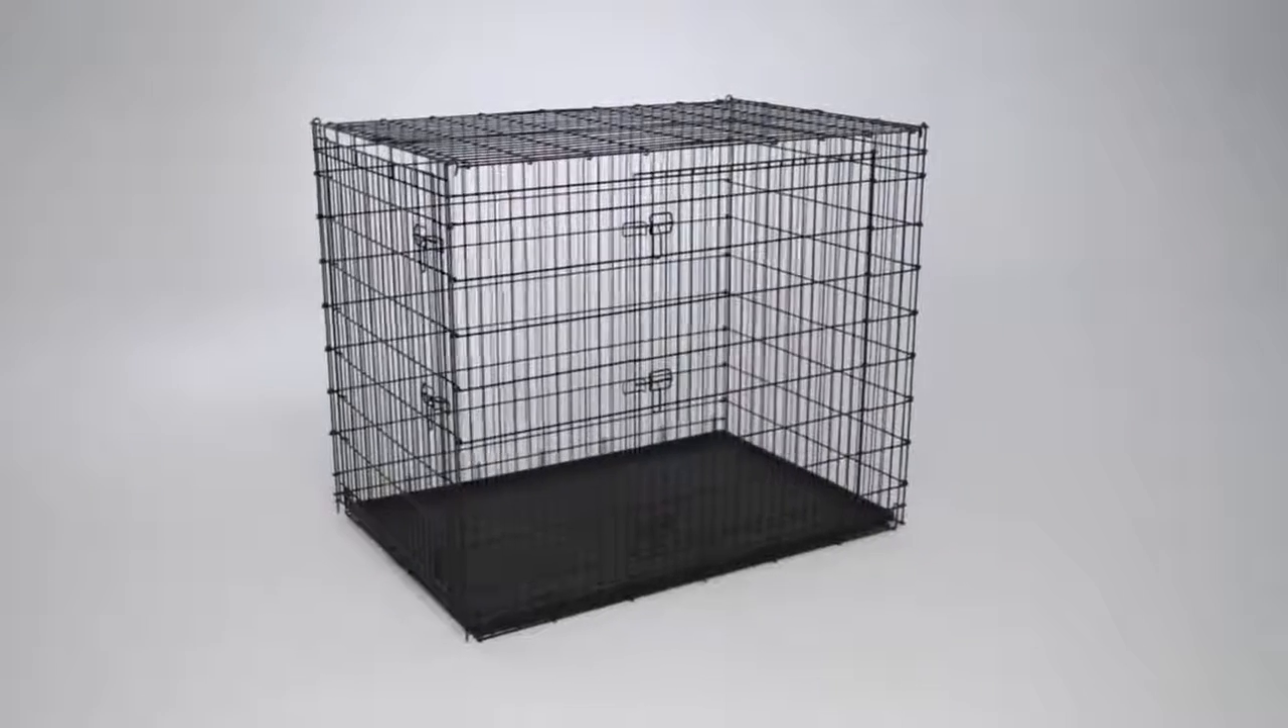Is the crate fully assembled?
Yes.